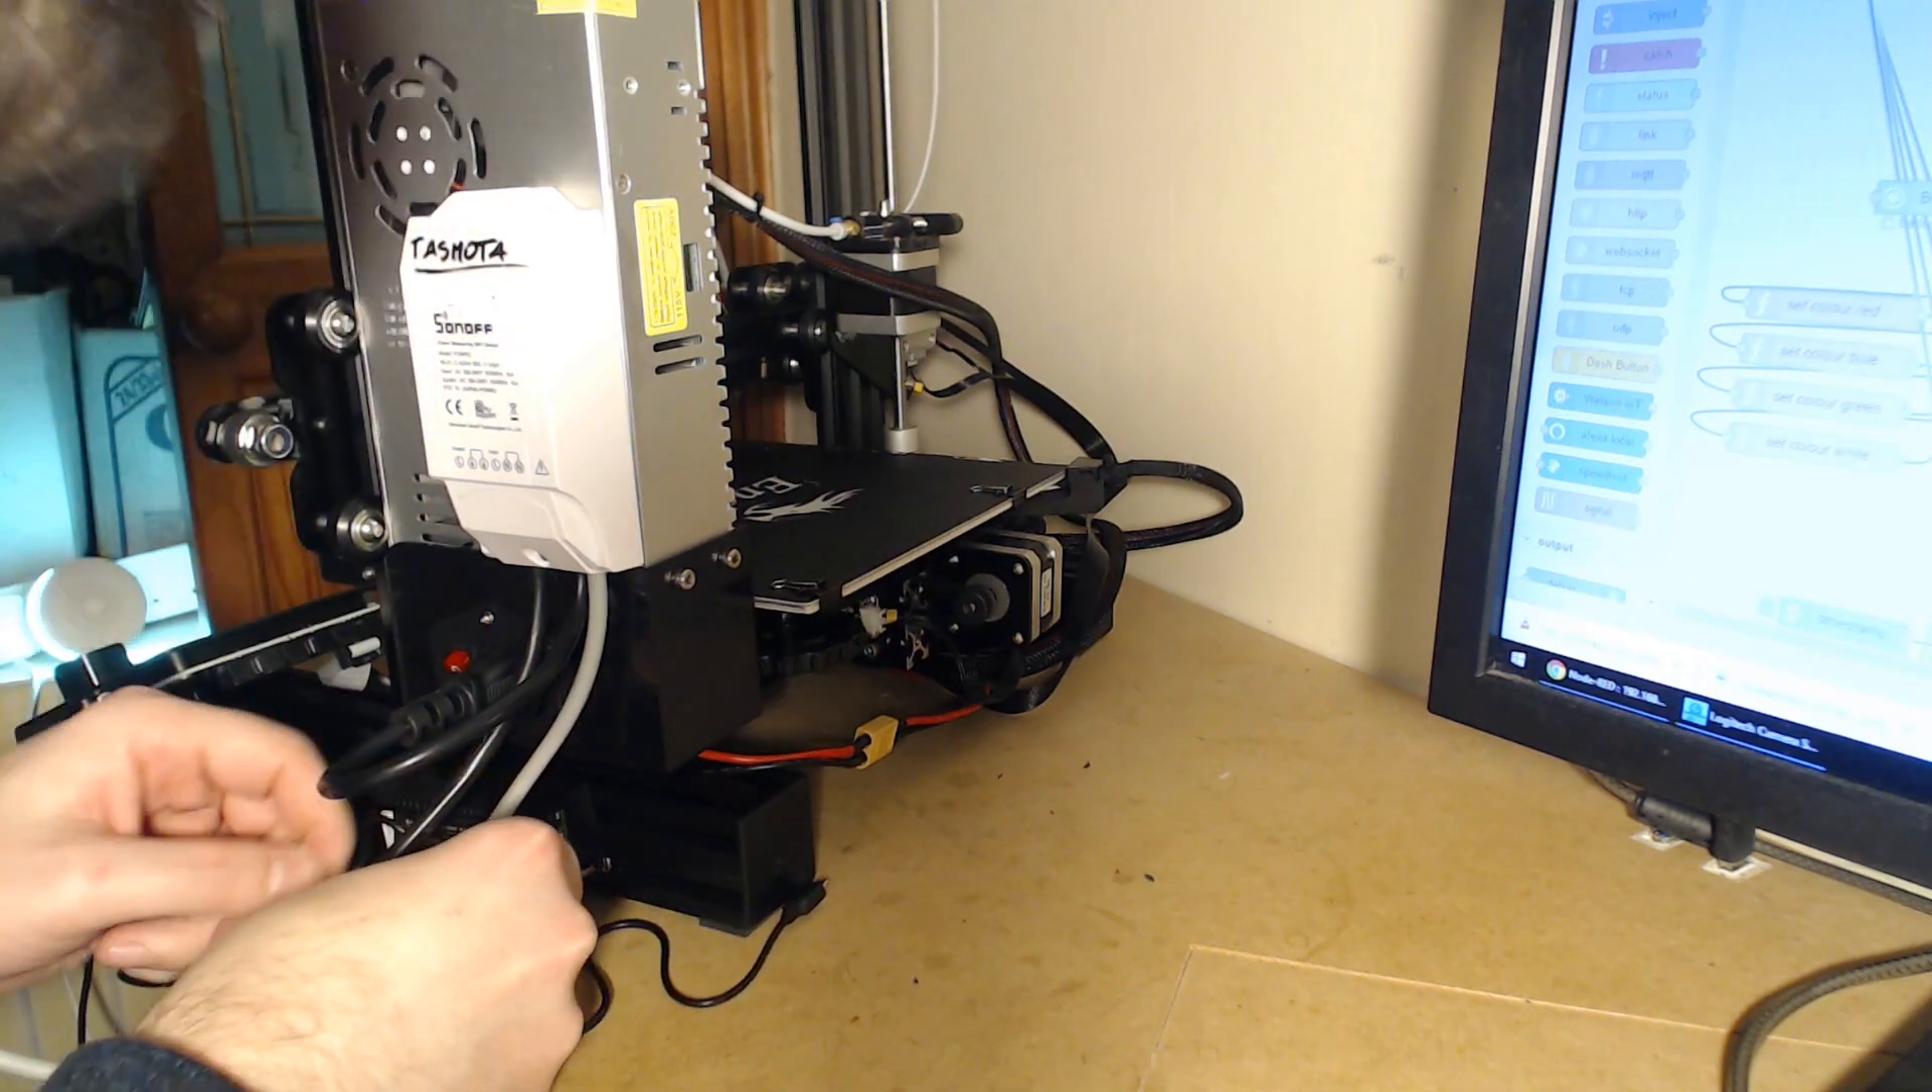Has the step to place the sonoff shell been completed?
Yes.